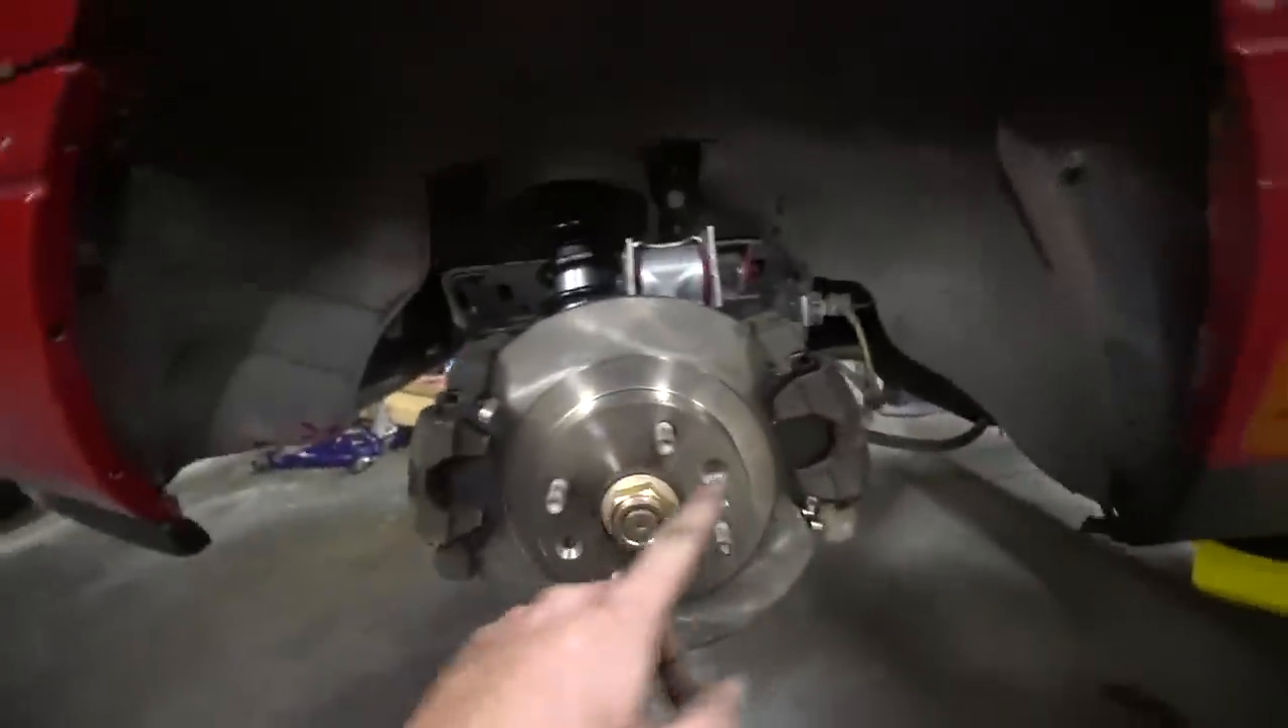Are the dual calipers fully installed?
Yes.